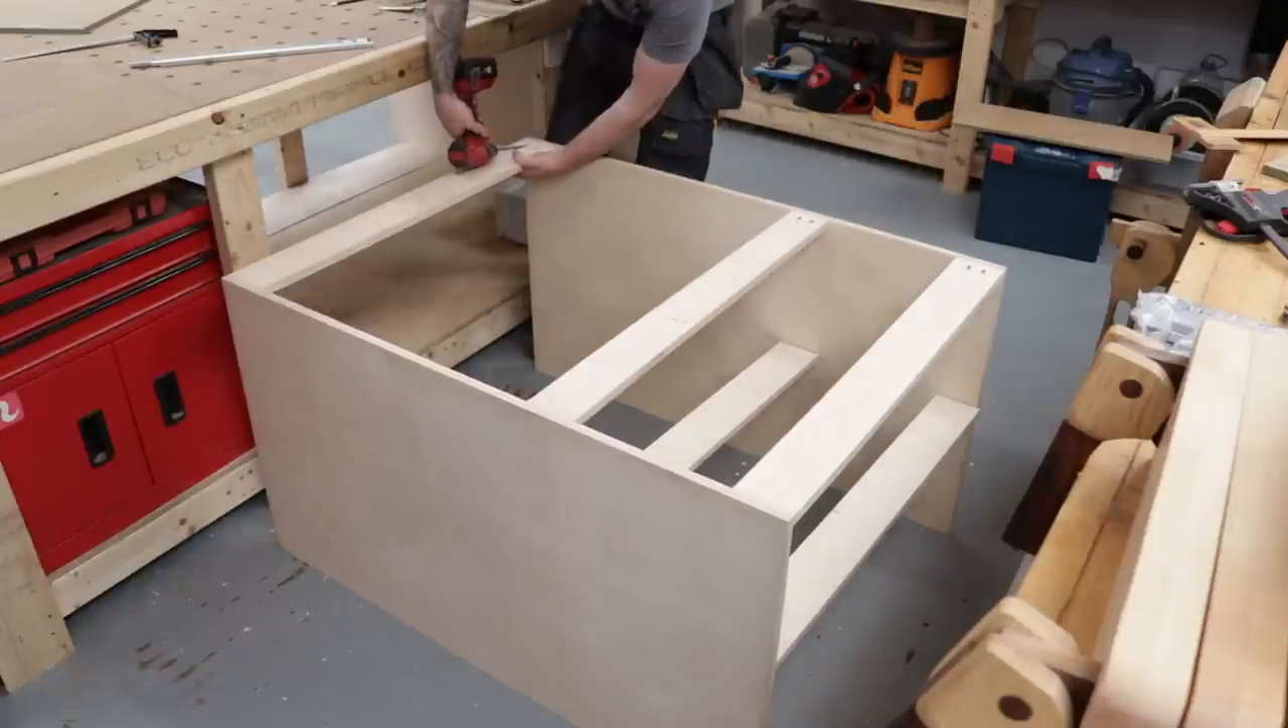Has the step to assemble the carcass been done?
No.